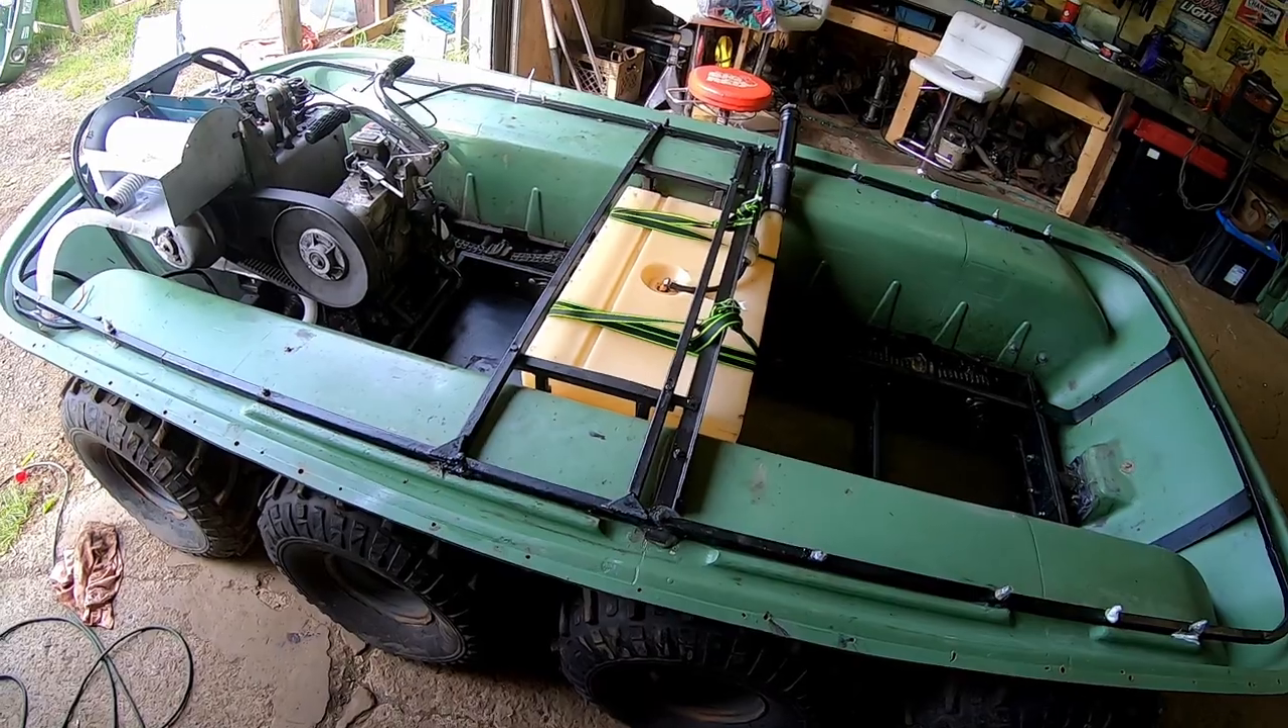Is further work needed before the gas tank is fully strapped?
No.